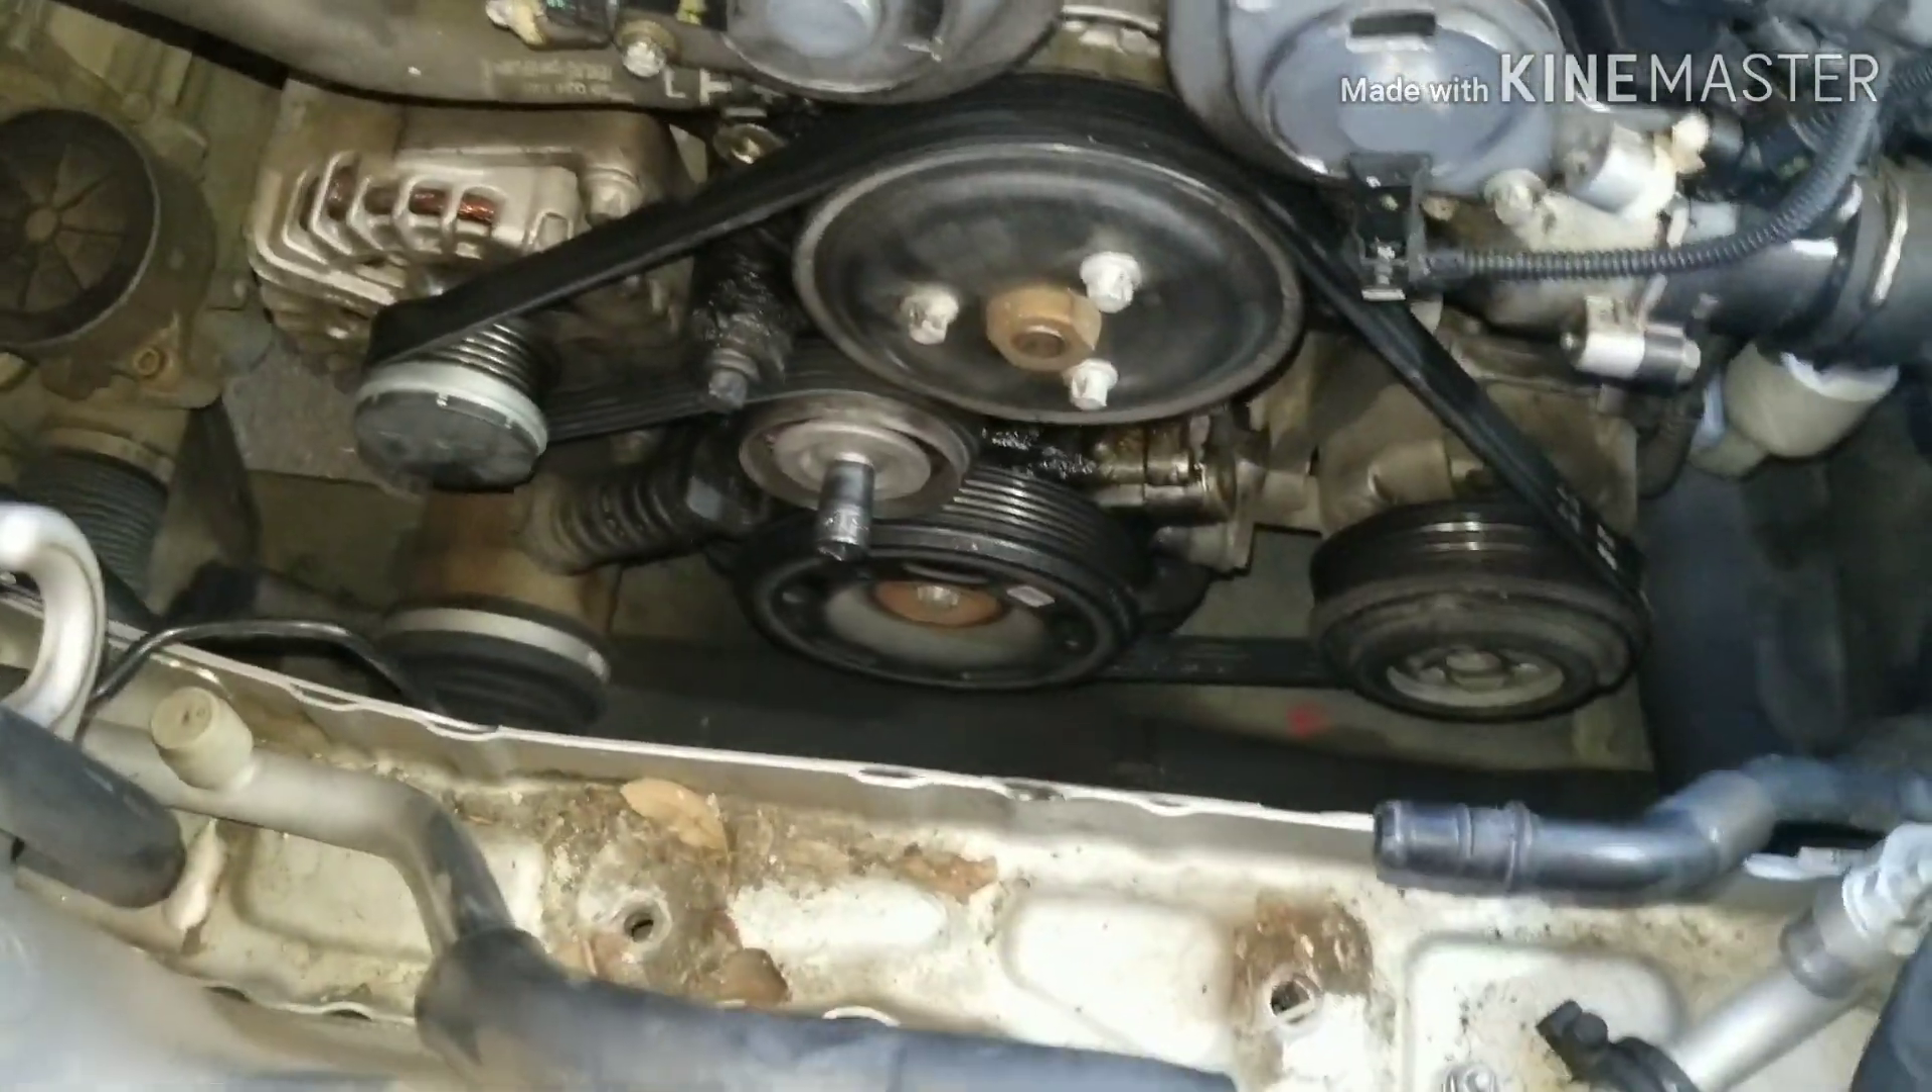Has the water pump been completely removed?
No.